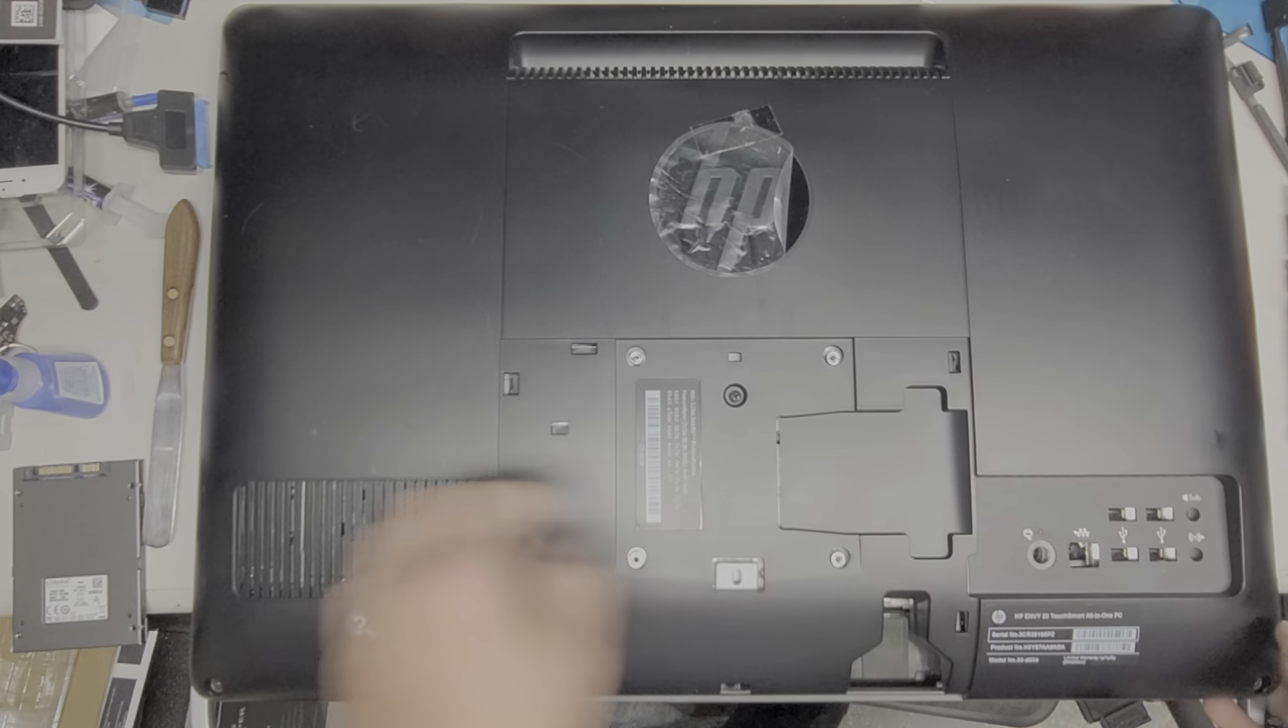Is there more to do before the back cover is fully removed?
Yes.